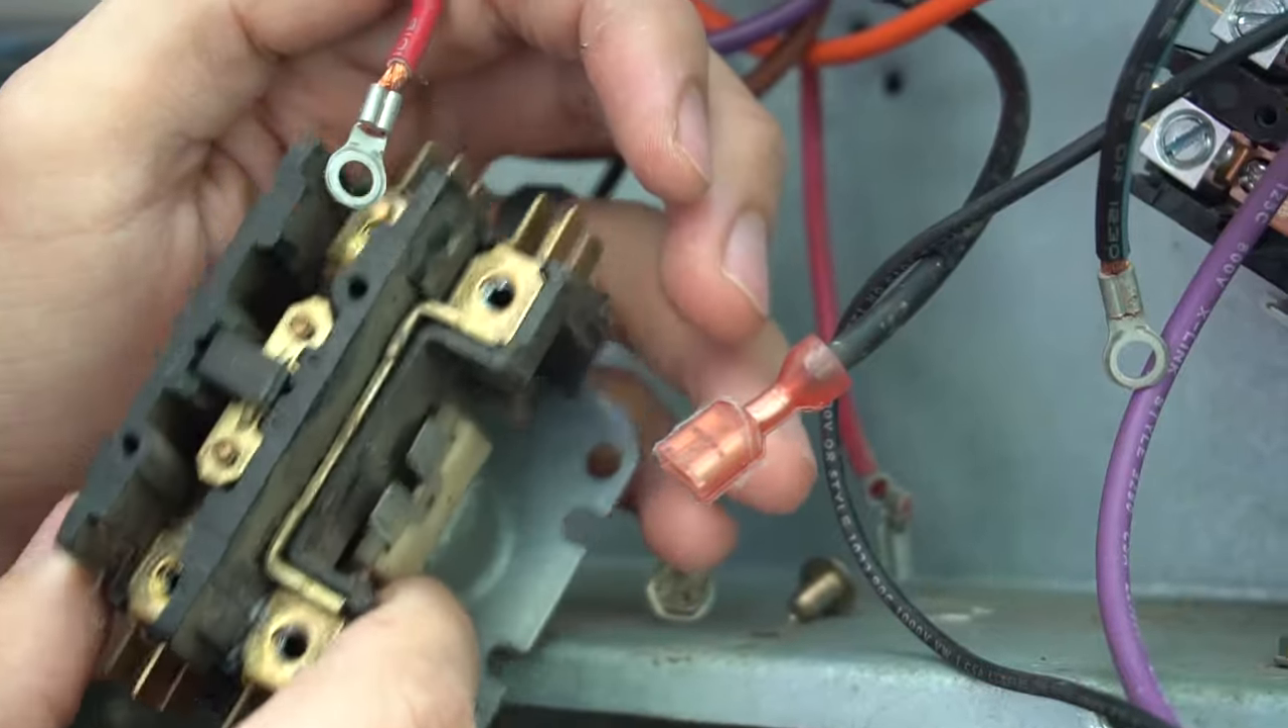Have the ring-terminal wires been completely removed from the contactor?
Yes.